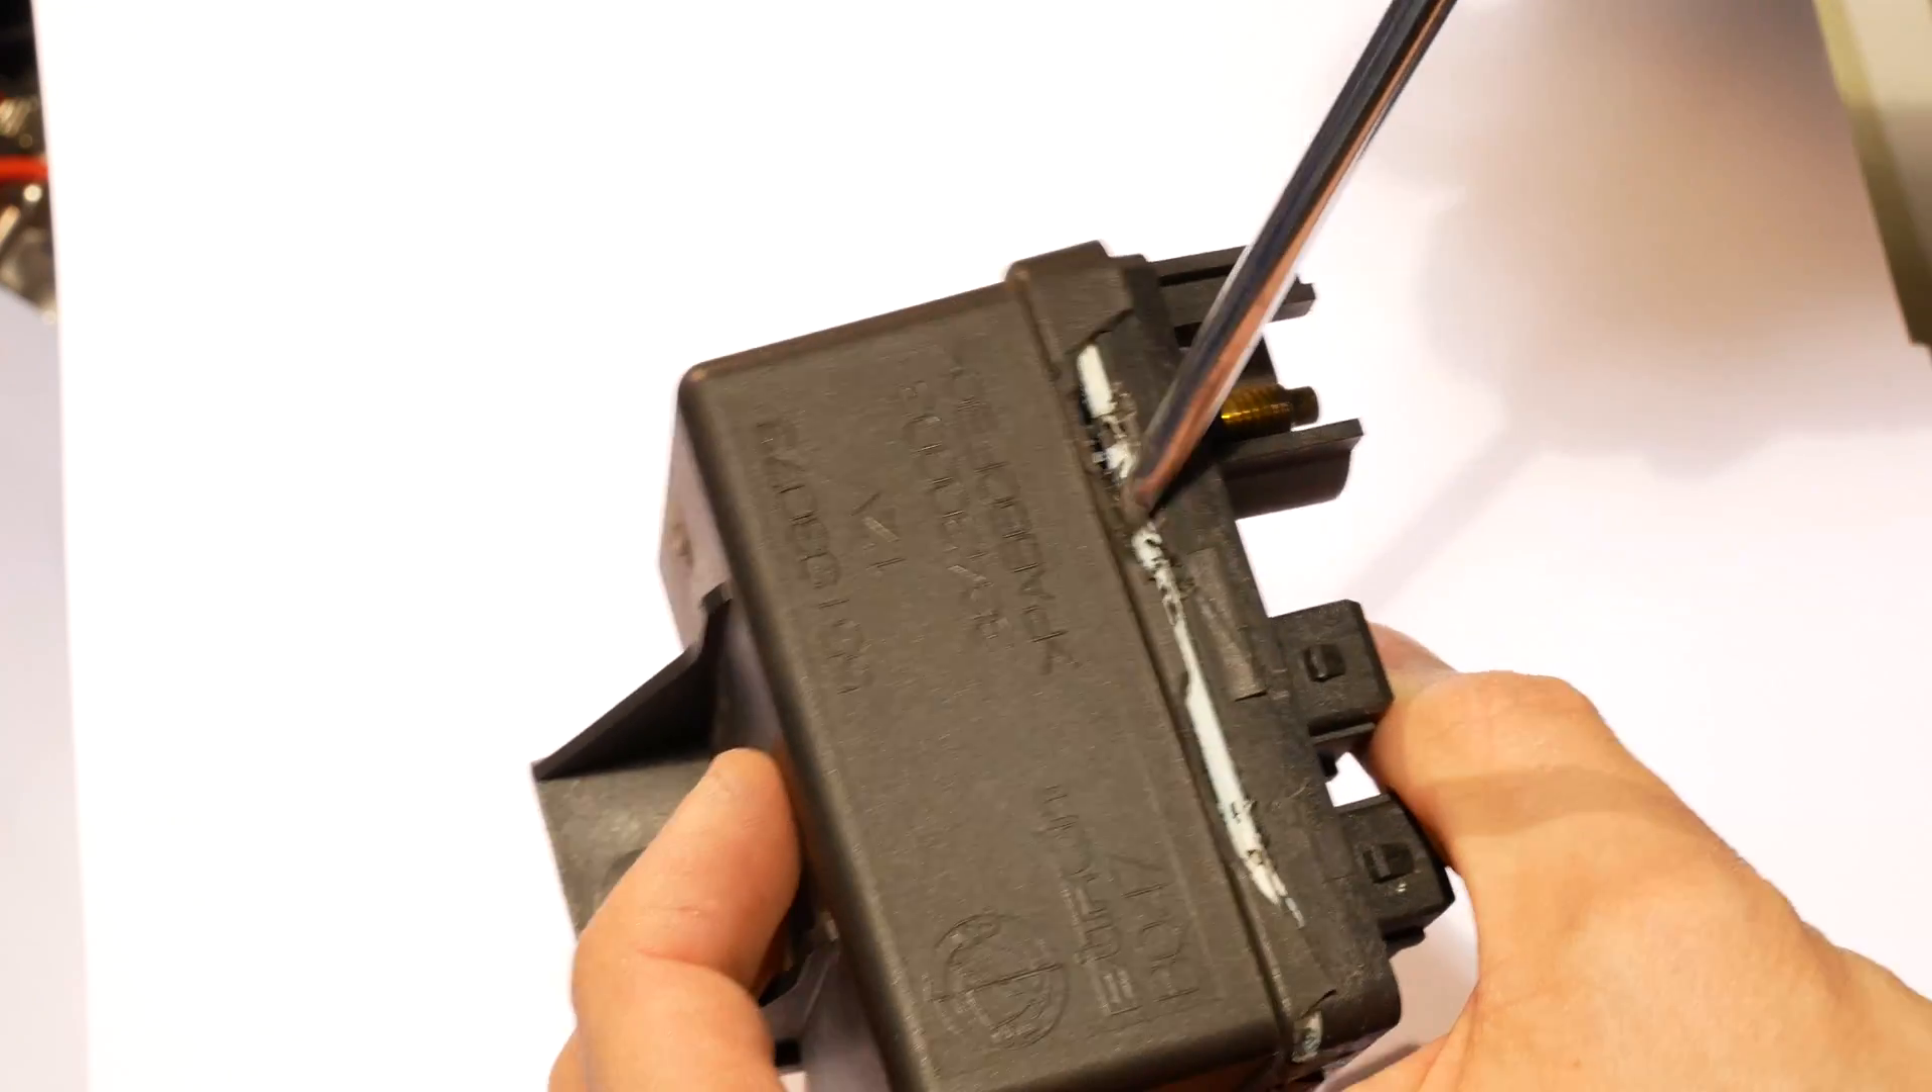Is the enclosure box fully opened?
No.